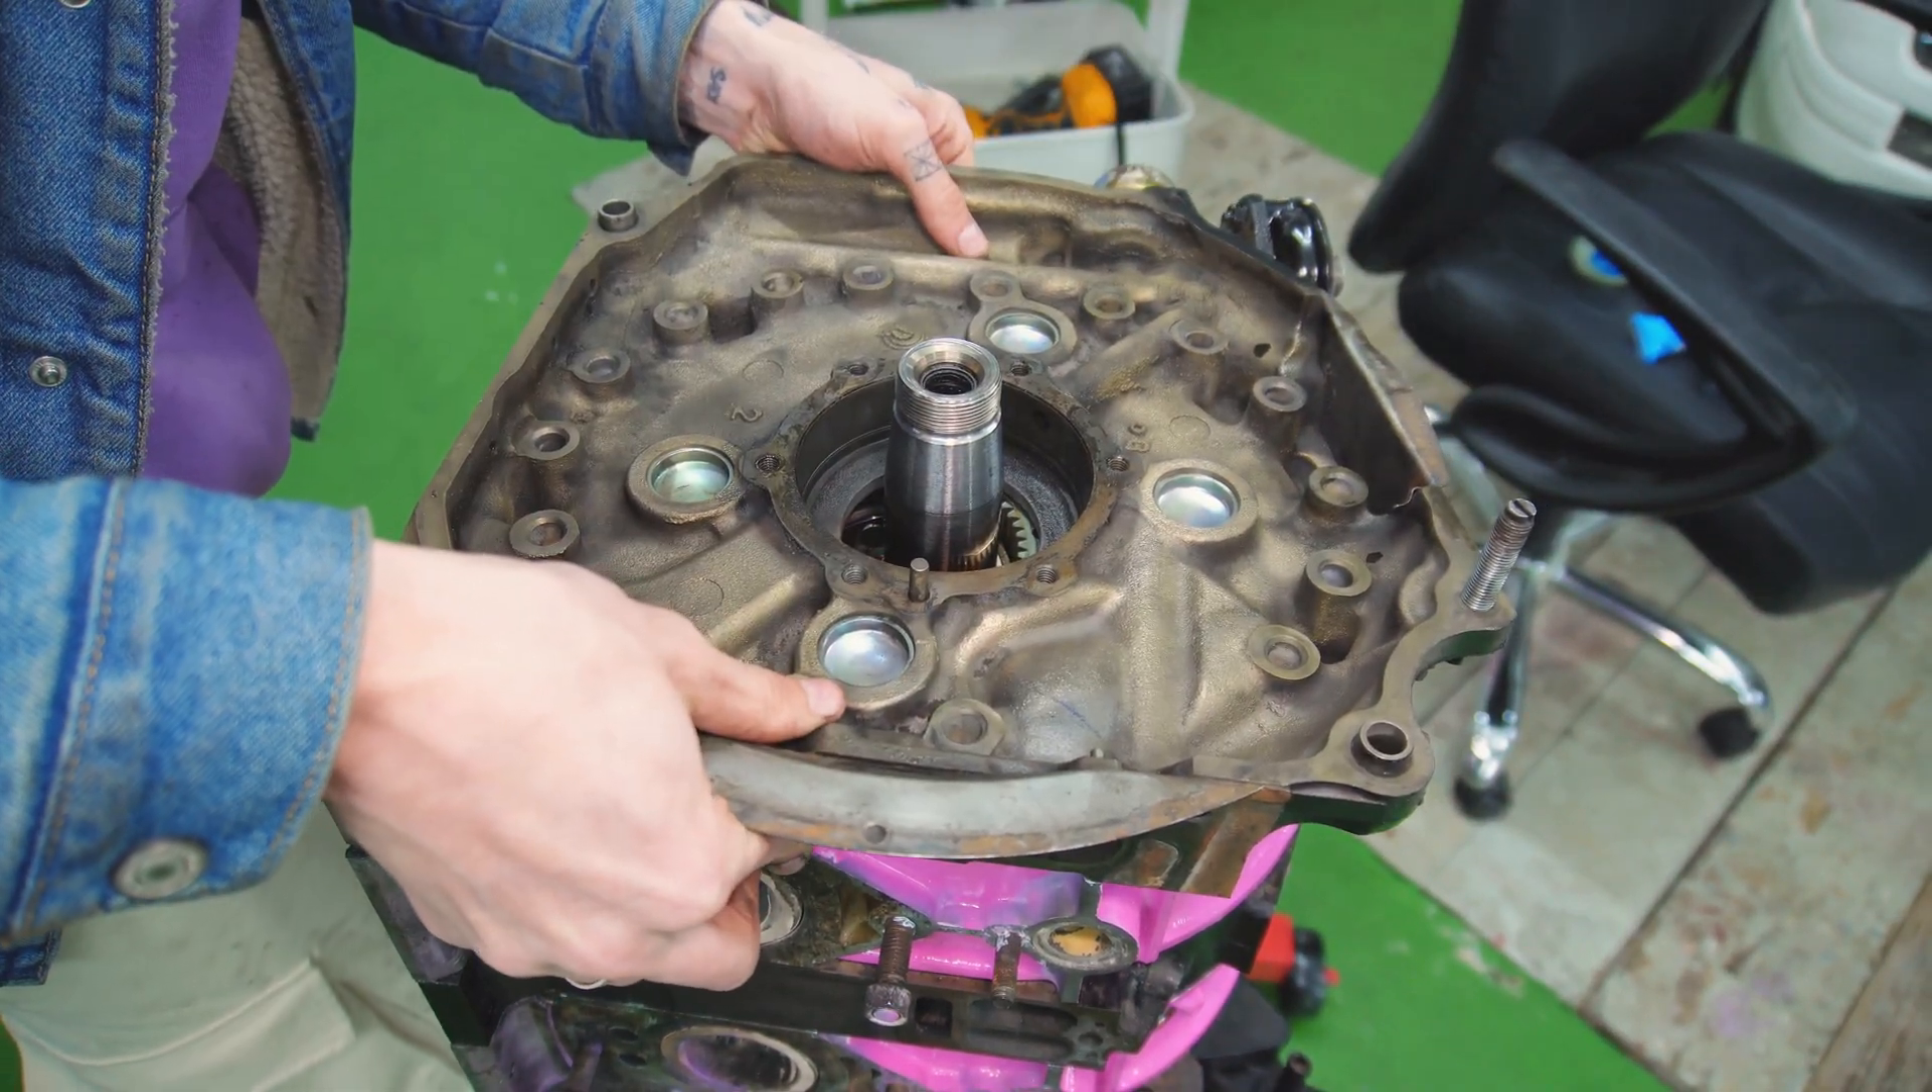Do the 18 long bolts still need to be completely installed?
Yes.